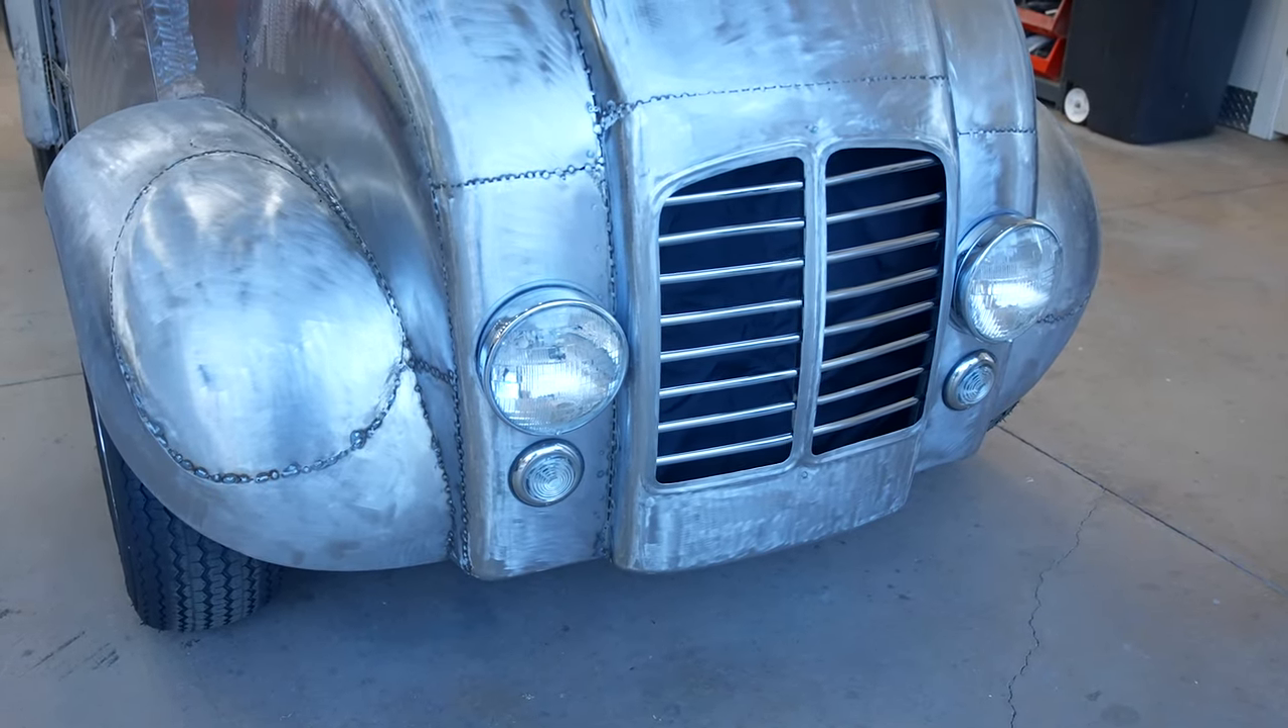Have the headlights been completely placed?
Yes.